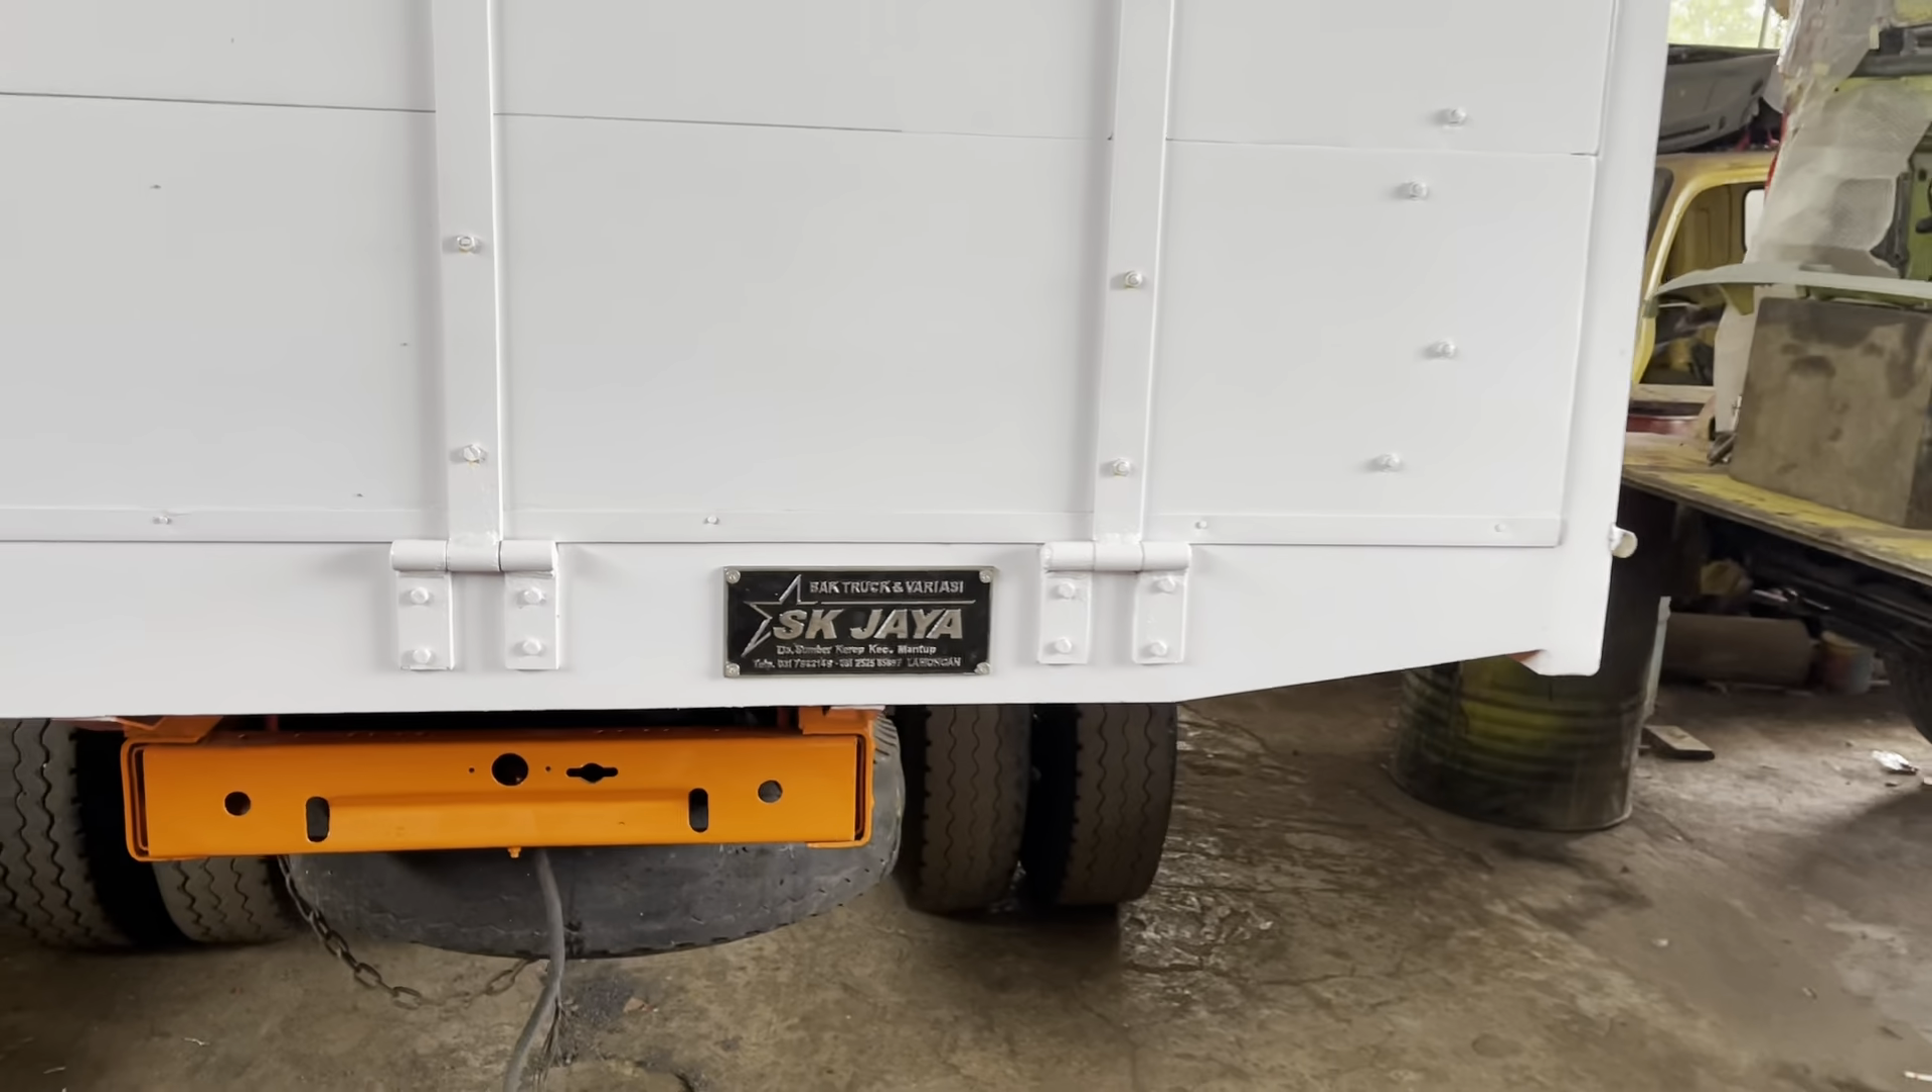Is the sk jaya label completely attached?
Yes.